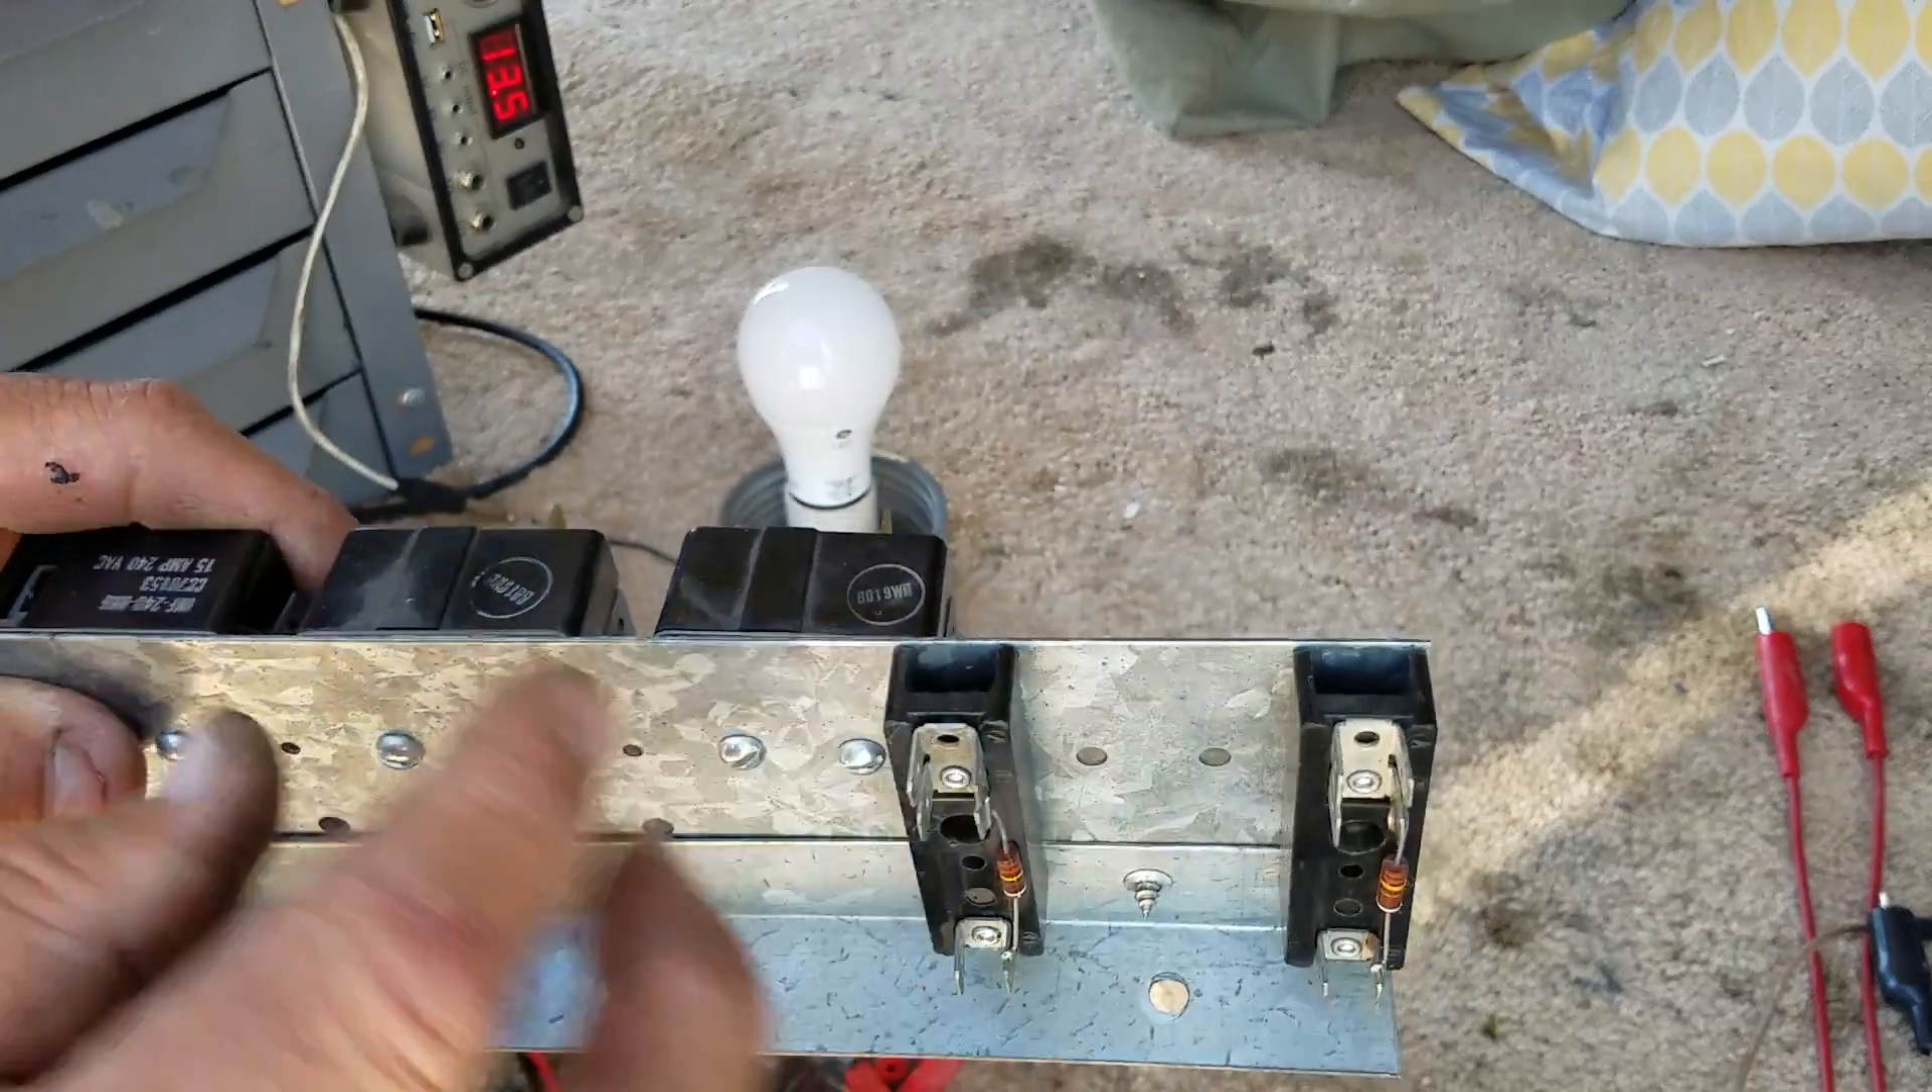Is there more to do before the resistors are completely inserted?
No.